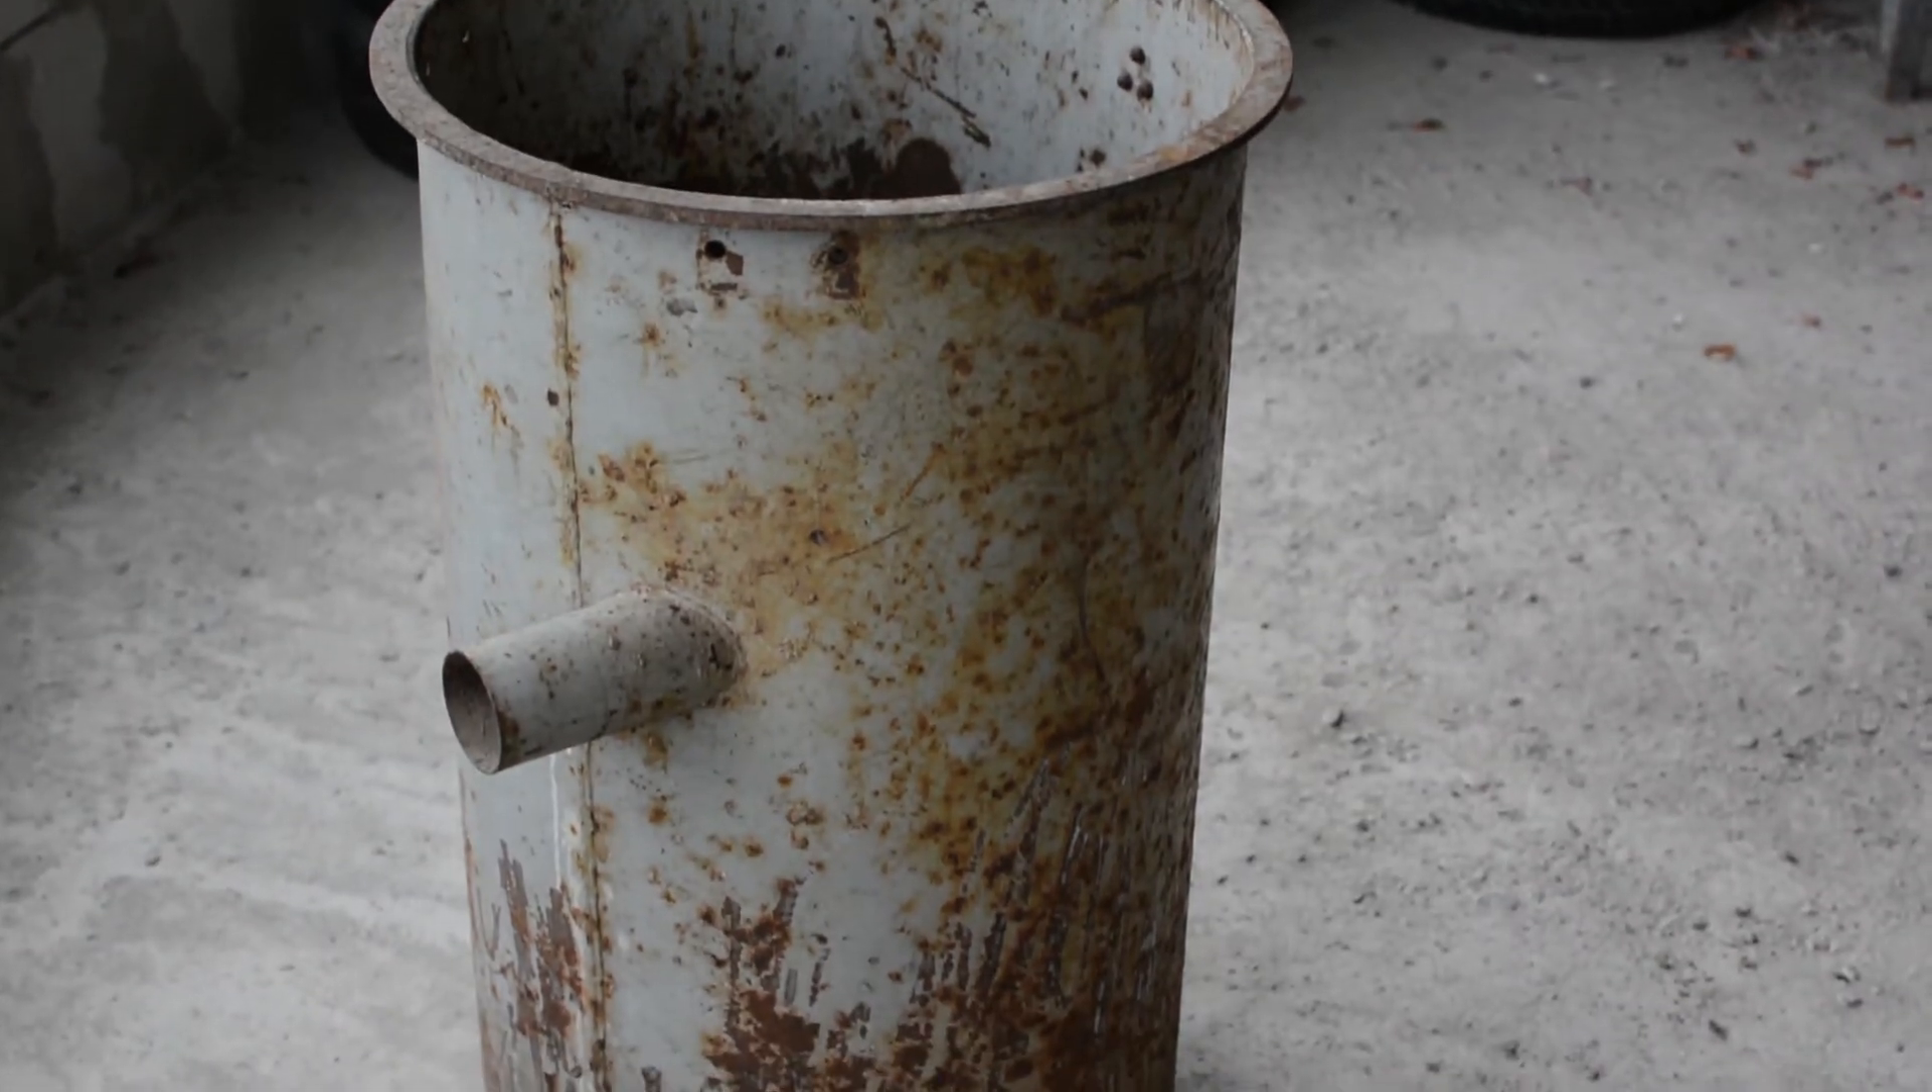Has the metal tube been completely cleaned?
No.